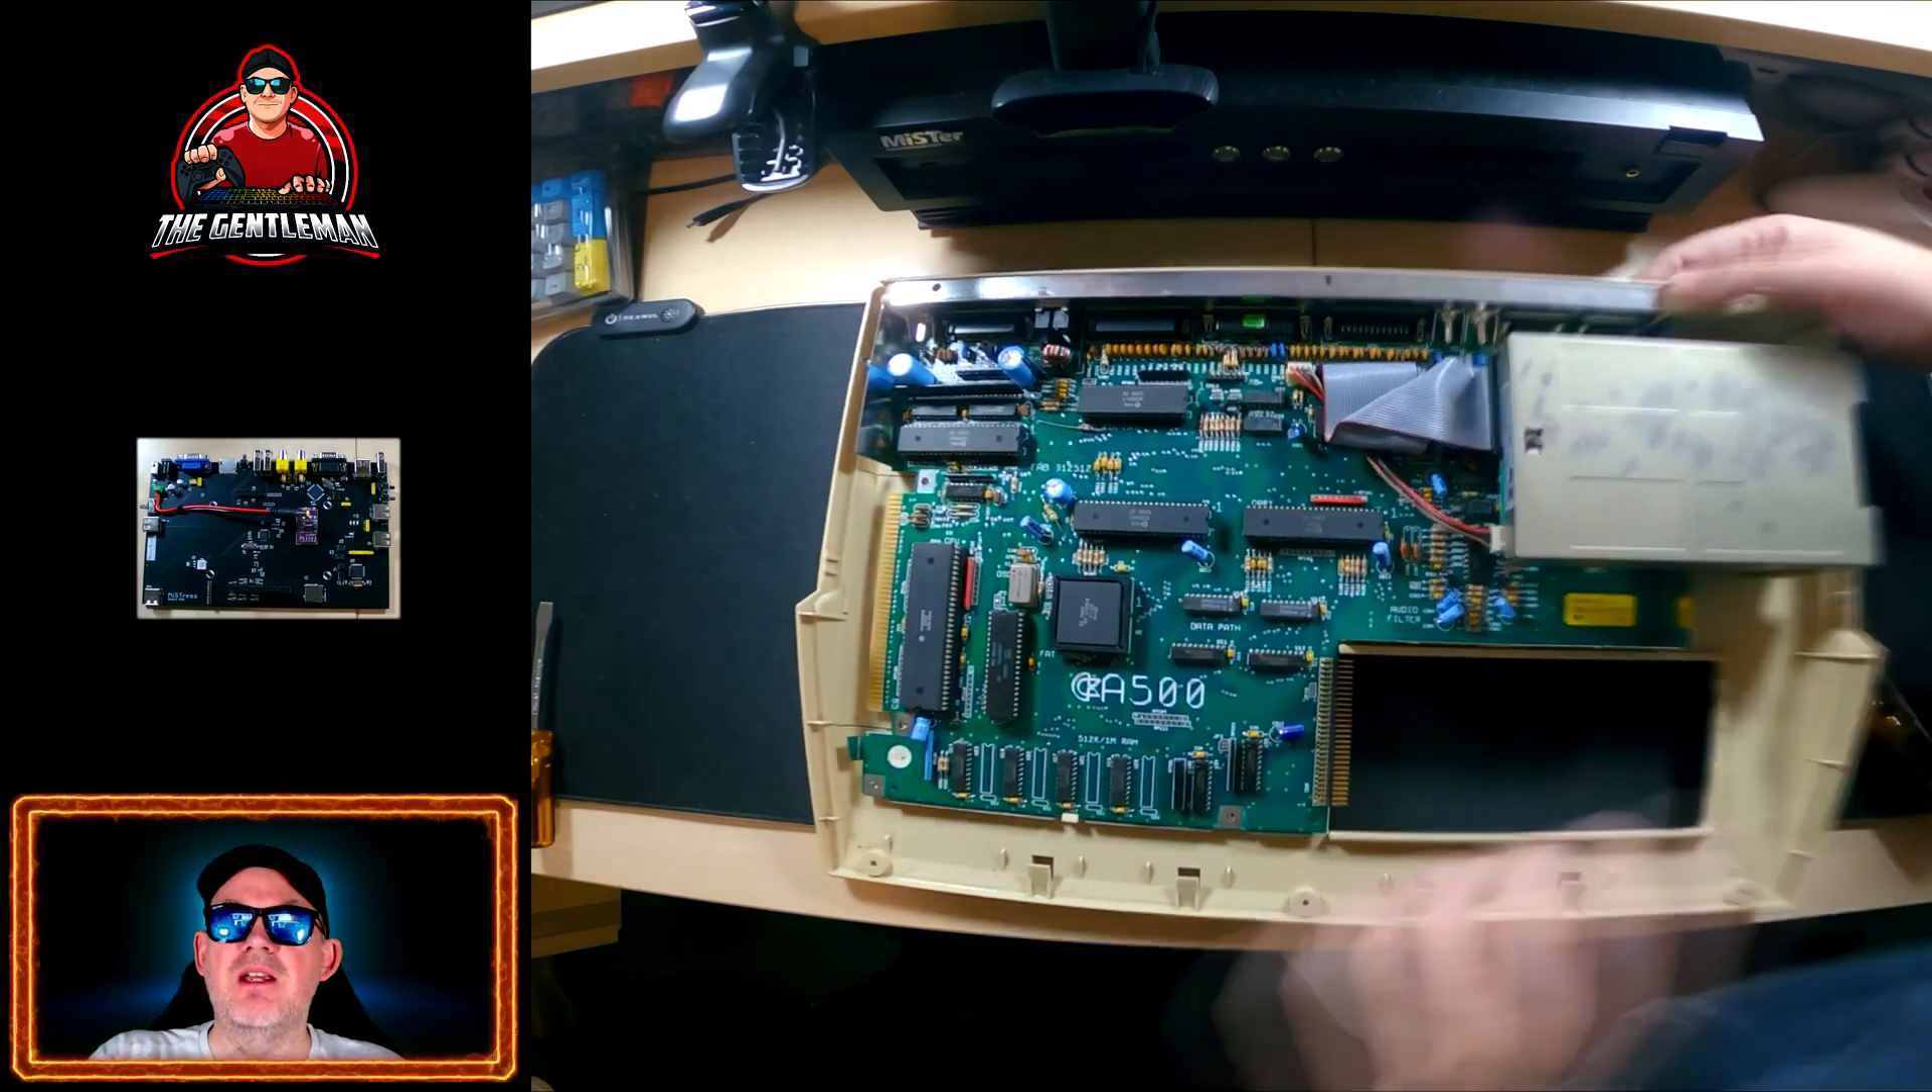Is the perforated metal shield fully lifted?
Yes.